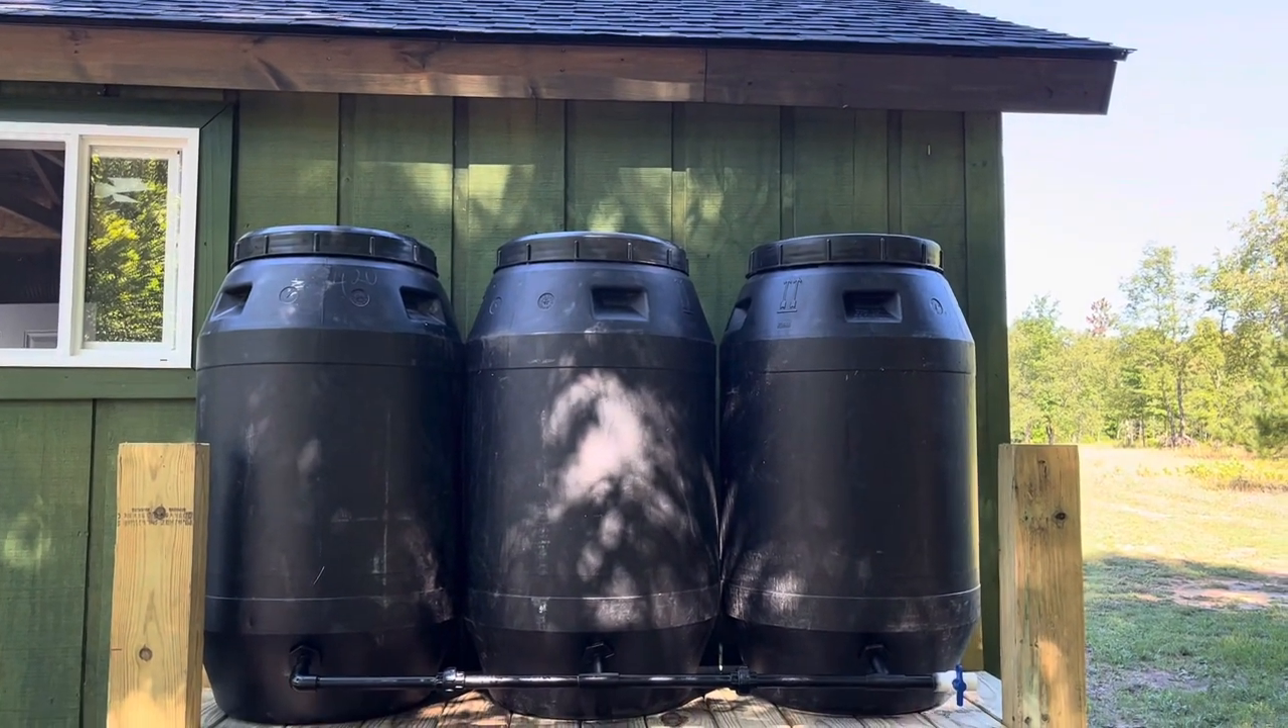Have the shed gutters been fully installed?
No.